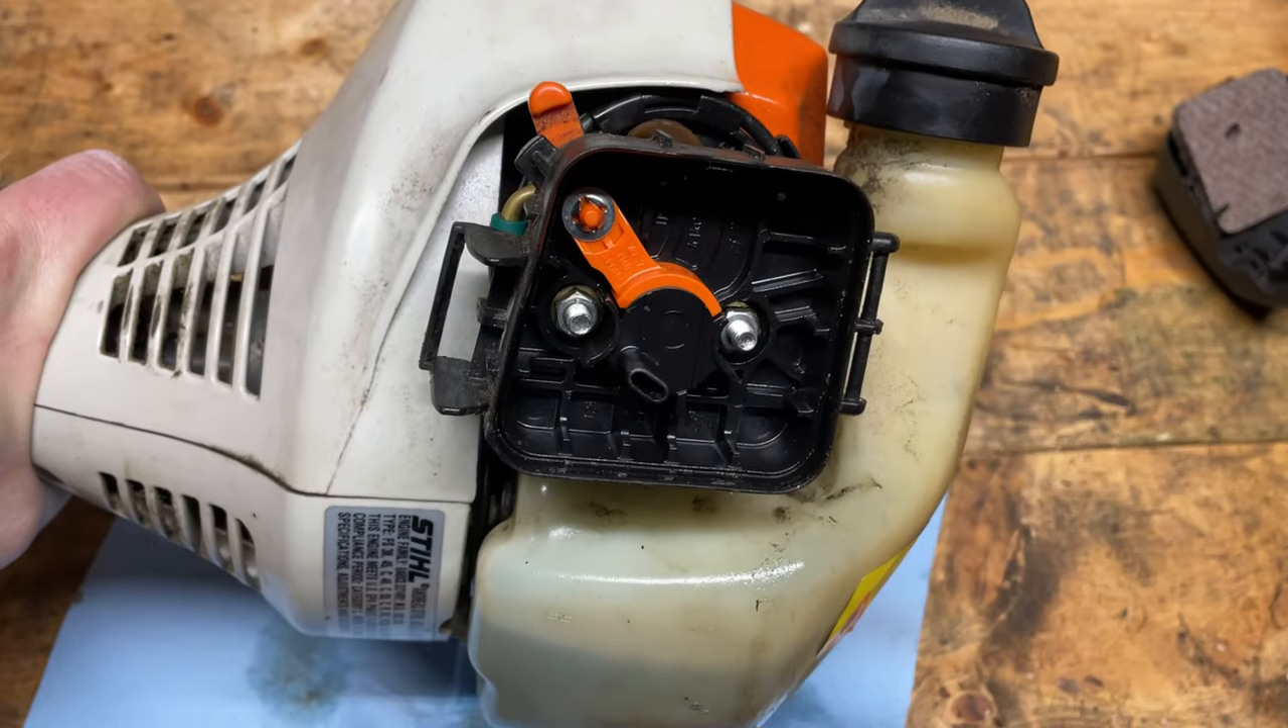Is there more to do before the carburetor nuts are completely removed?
Yes.